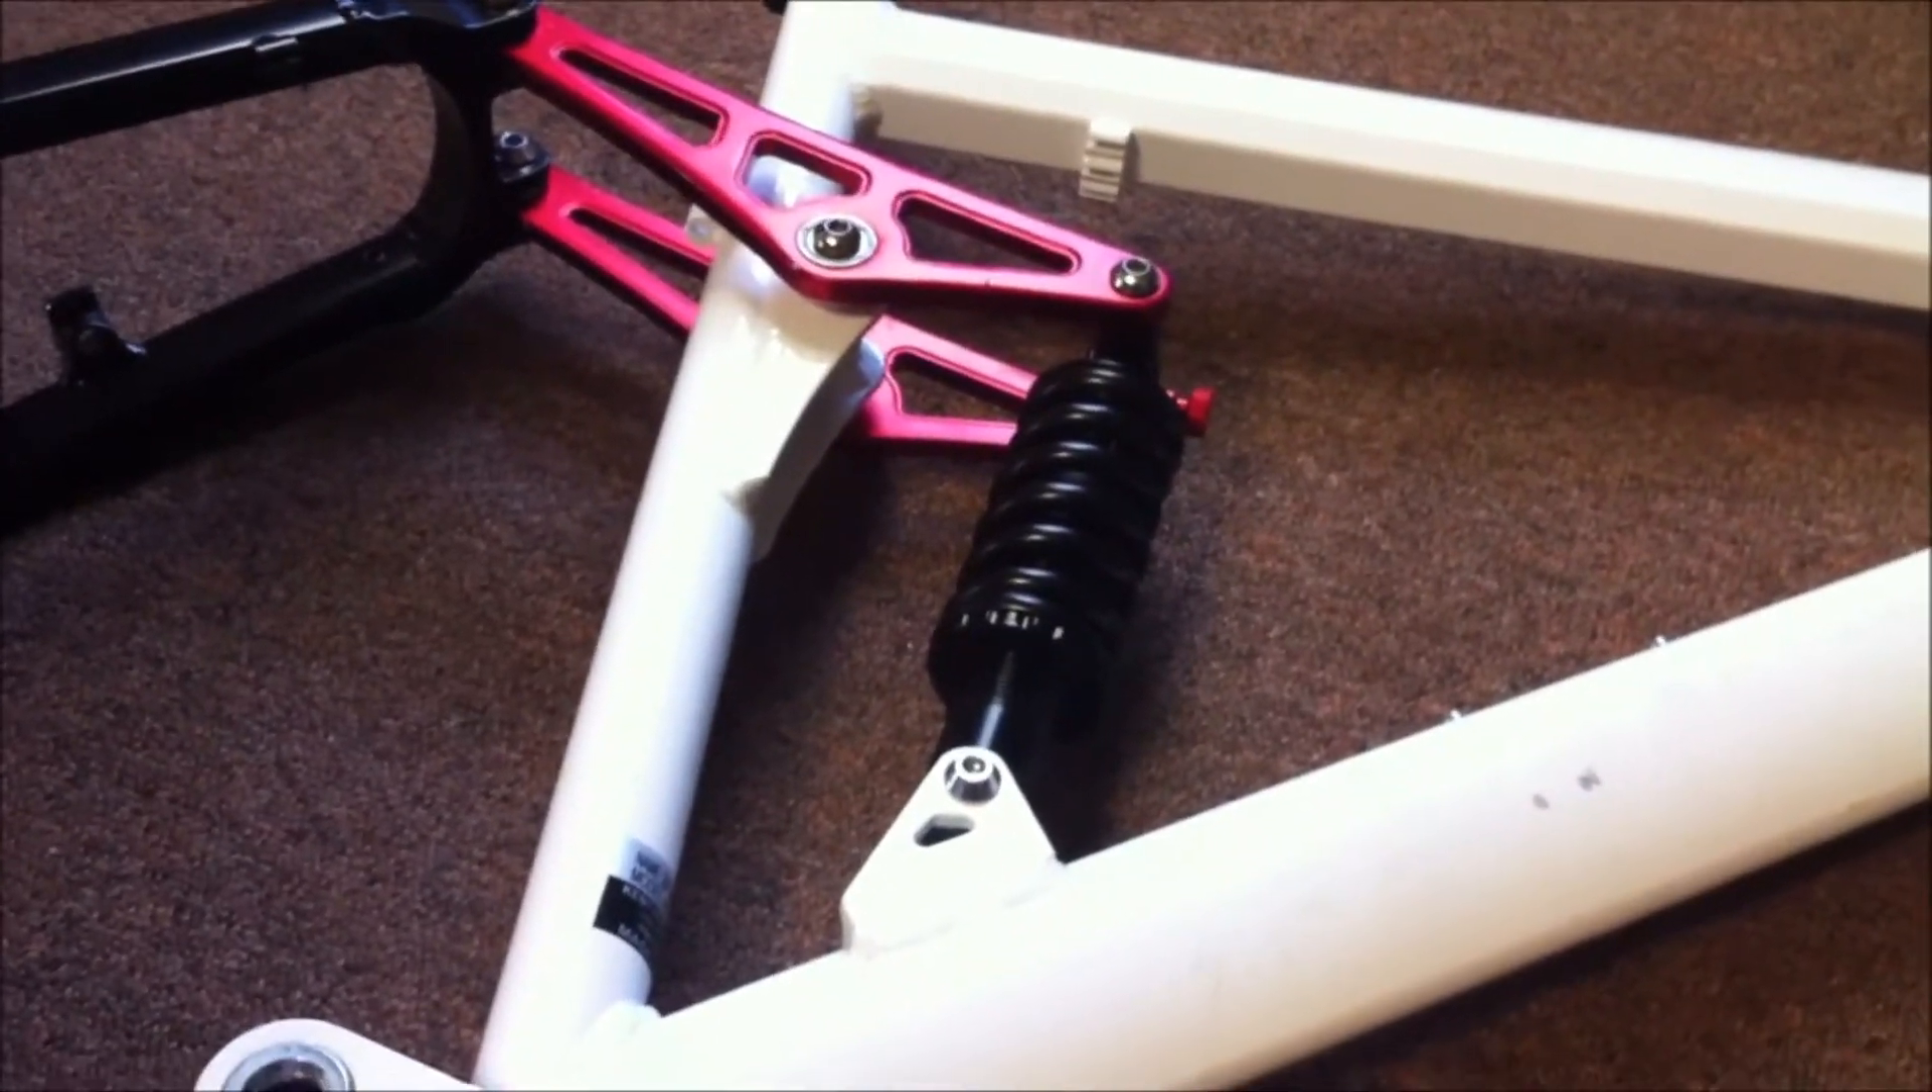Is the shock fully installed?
Yes.